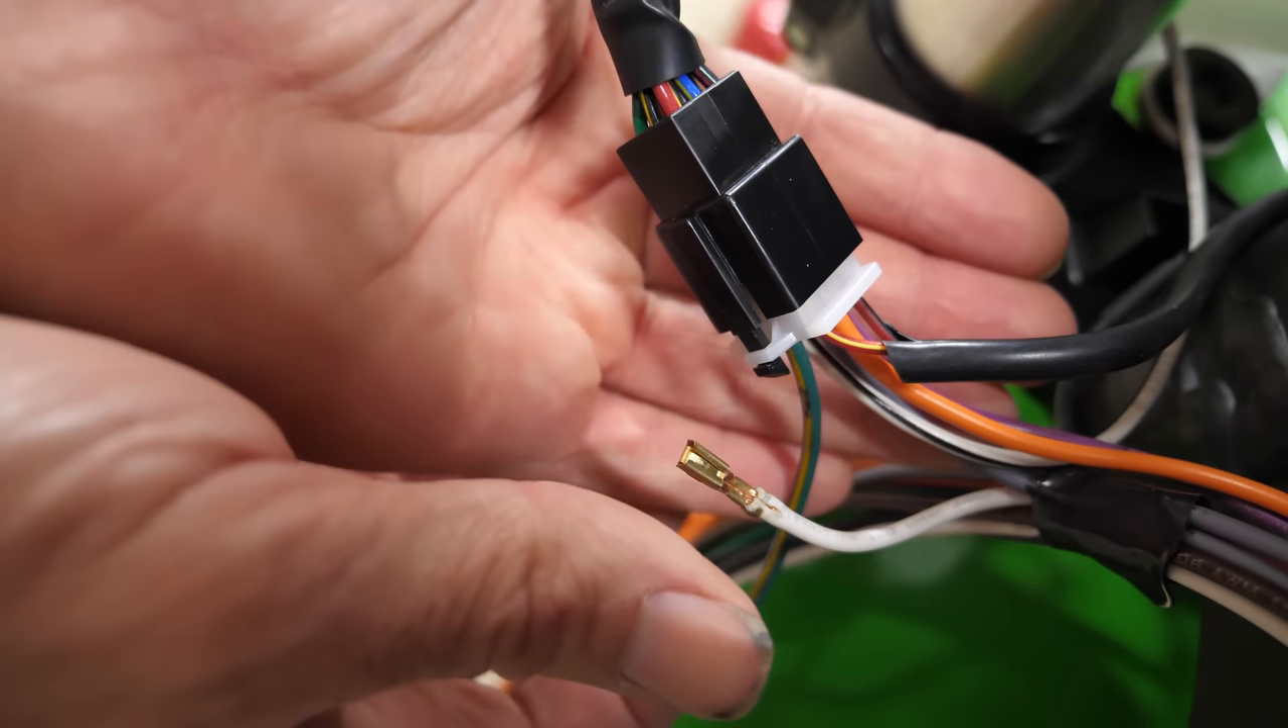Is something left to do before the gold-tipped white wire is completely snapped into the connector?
Yes.